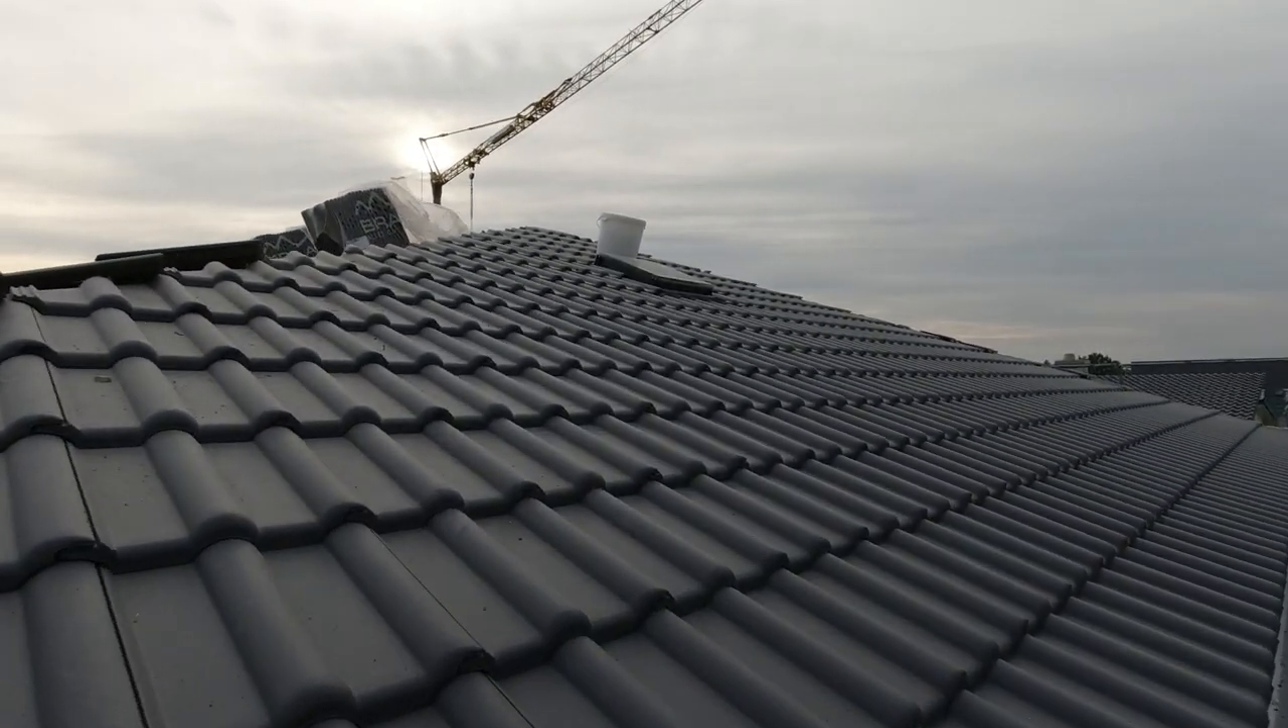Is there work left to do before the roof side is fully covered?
No.